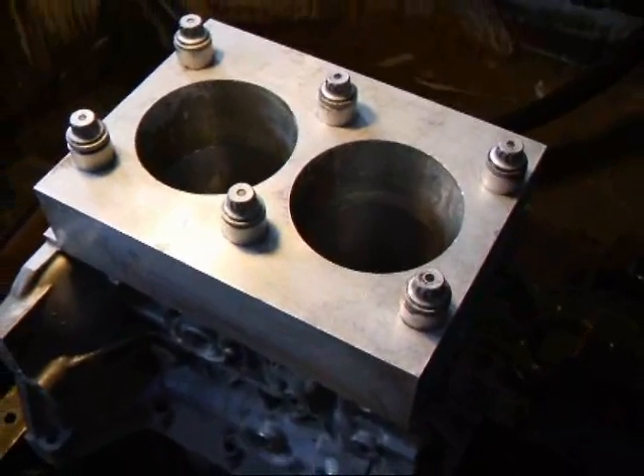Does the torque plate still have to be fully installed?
No.